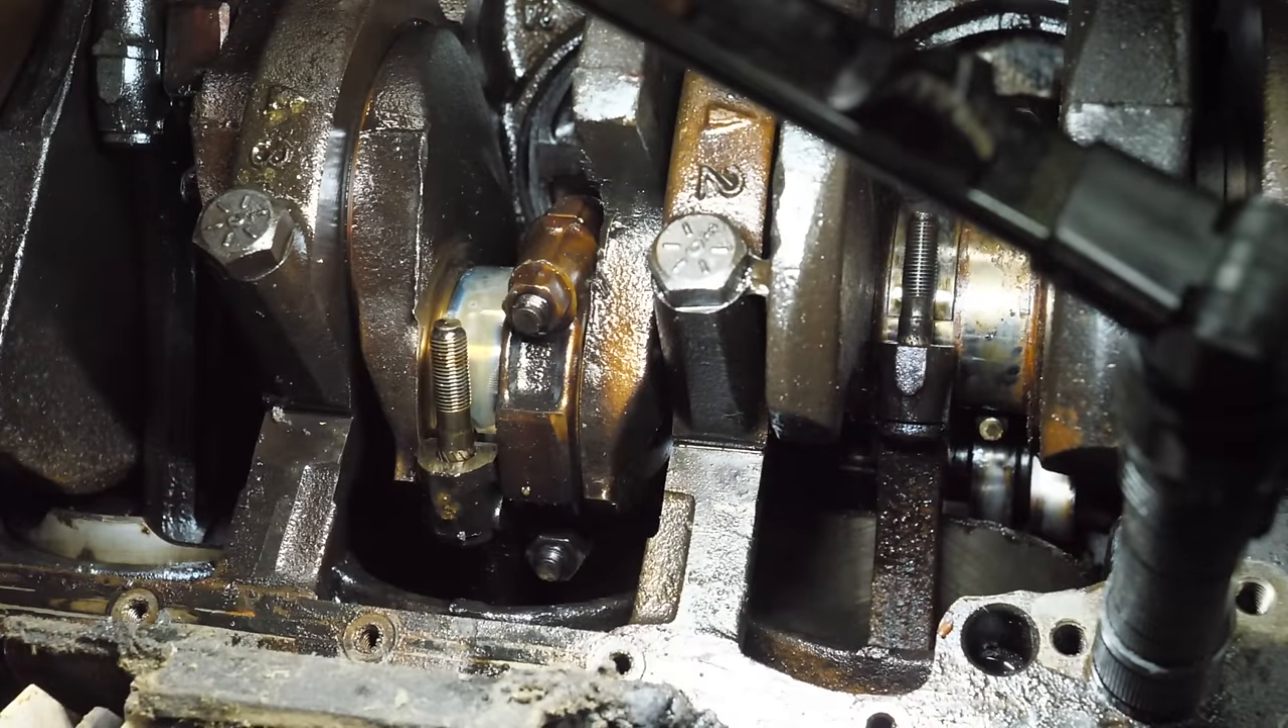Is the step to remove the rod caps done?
No.